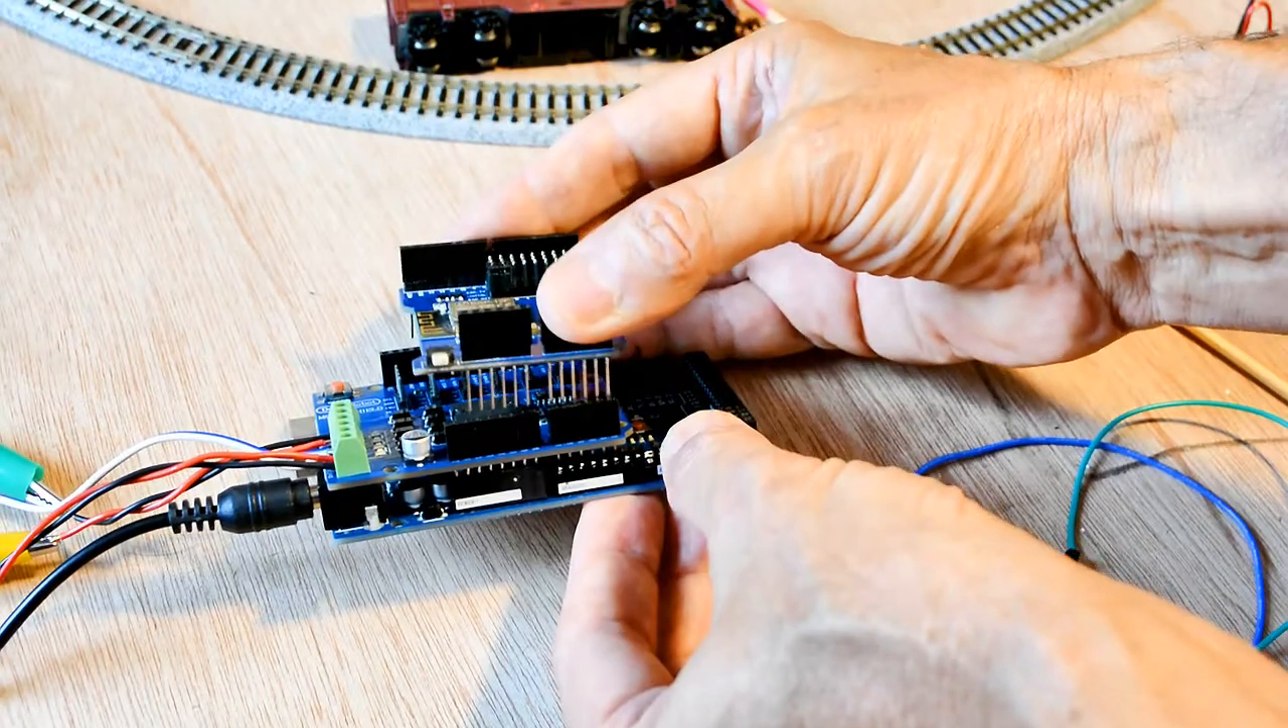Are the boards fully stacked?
No.